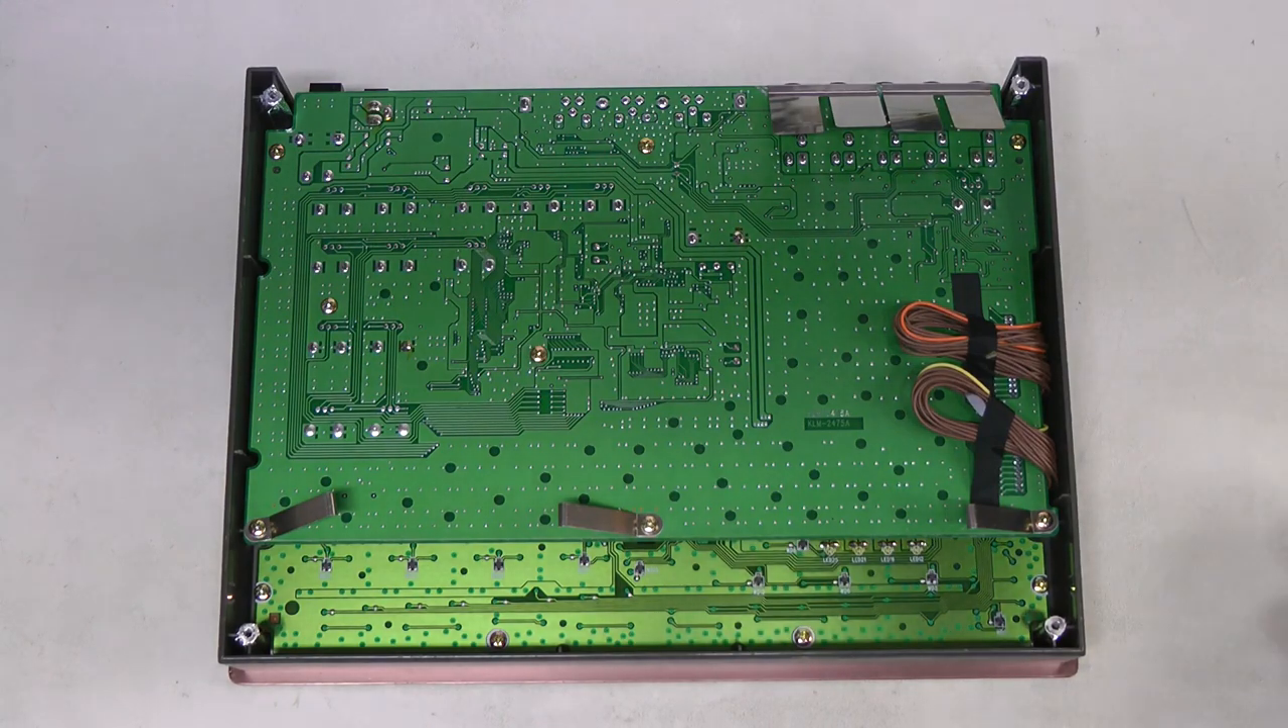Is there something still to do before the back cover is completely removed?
No.